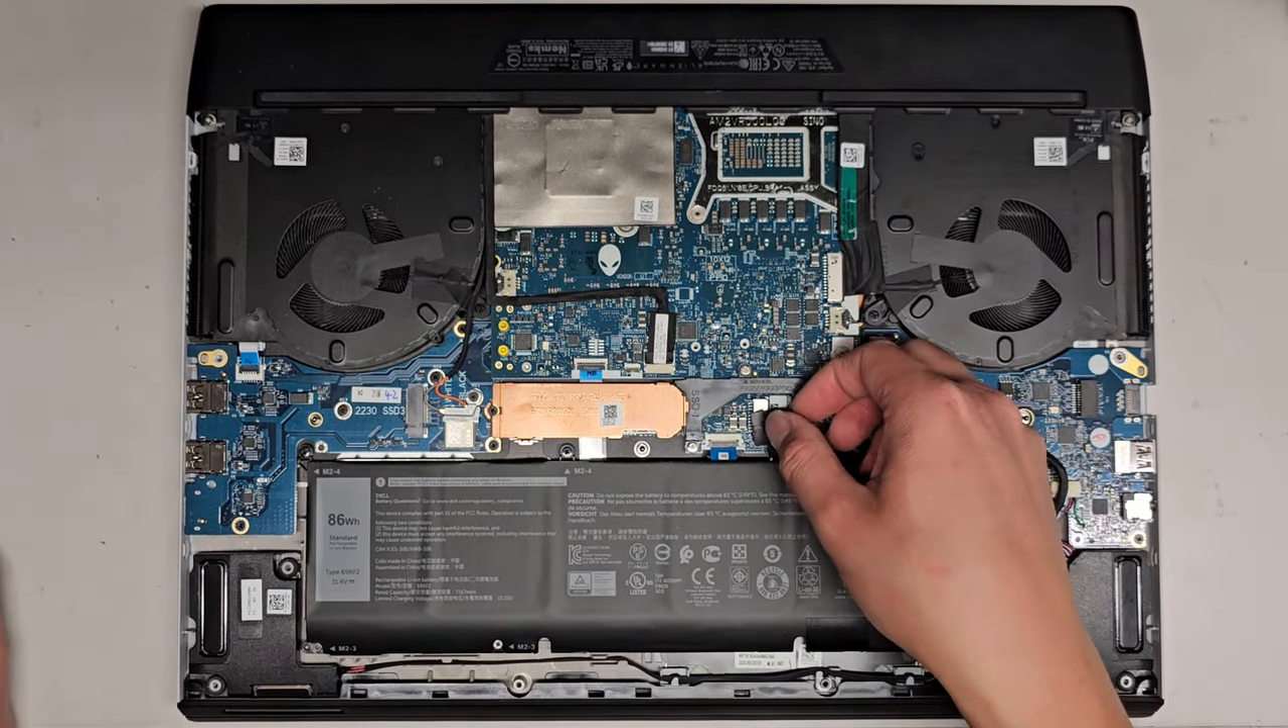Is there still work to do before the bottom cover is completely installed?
Yes.